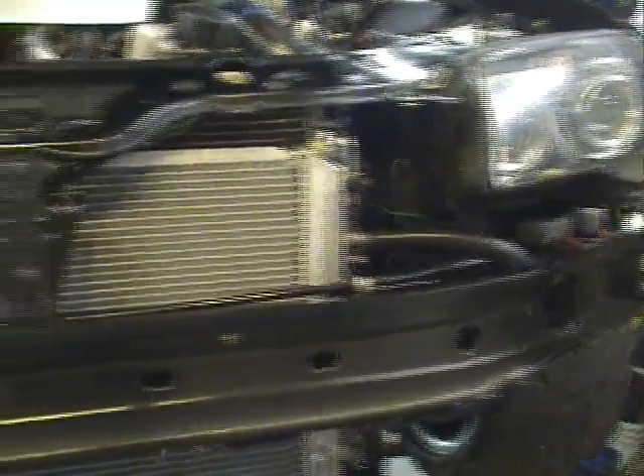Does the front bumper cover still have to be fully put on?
Yes.